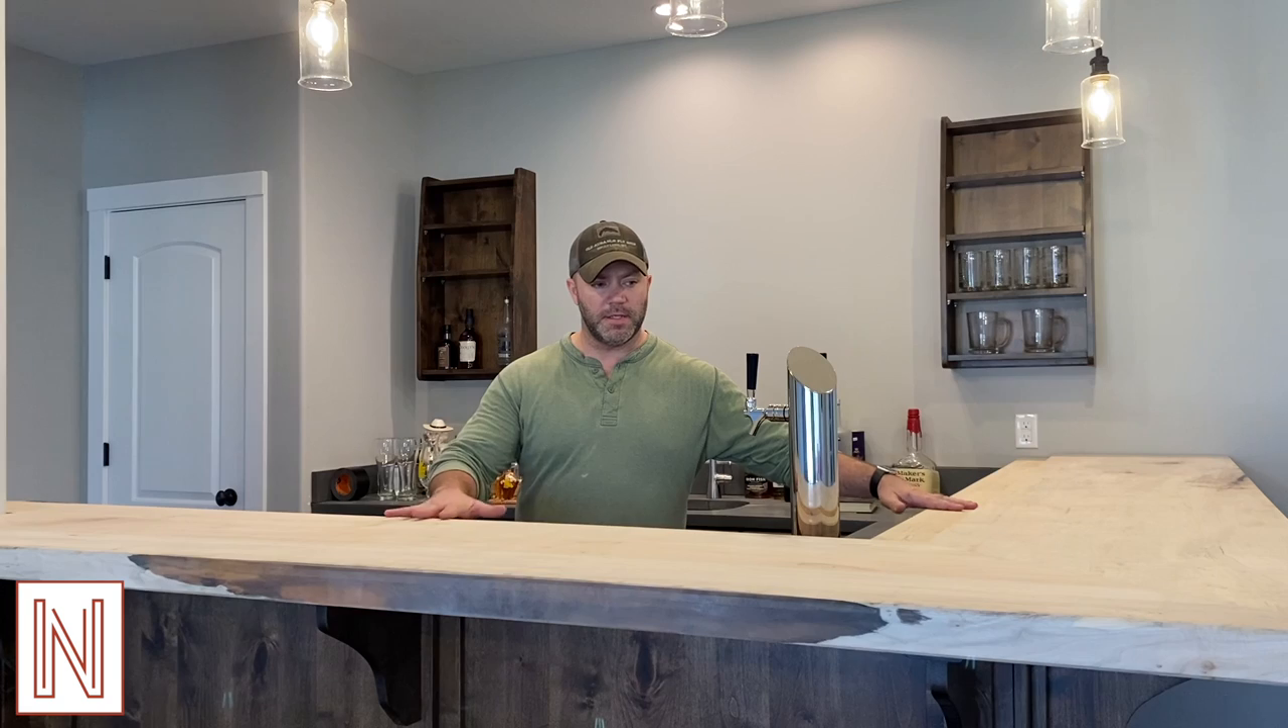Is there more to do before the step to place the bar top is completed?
No.